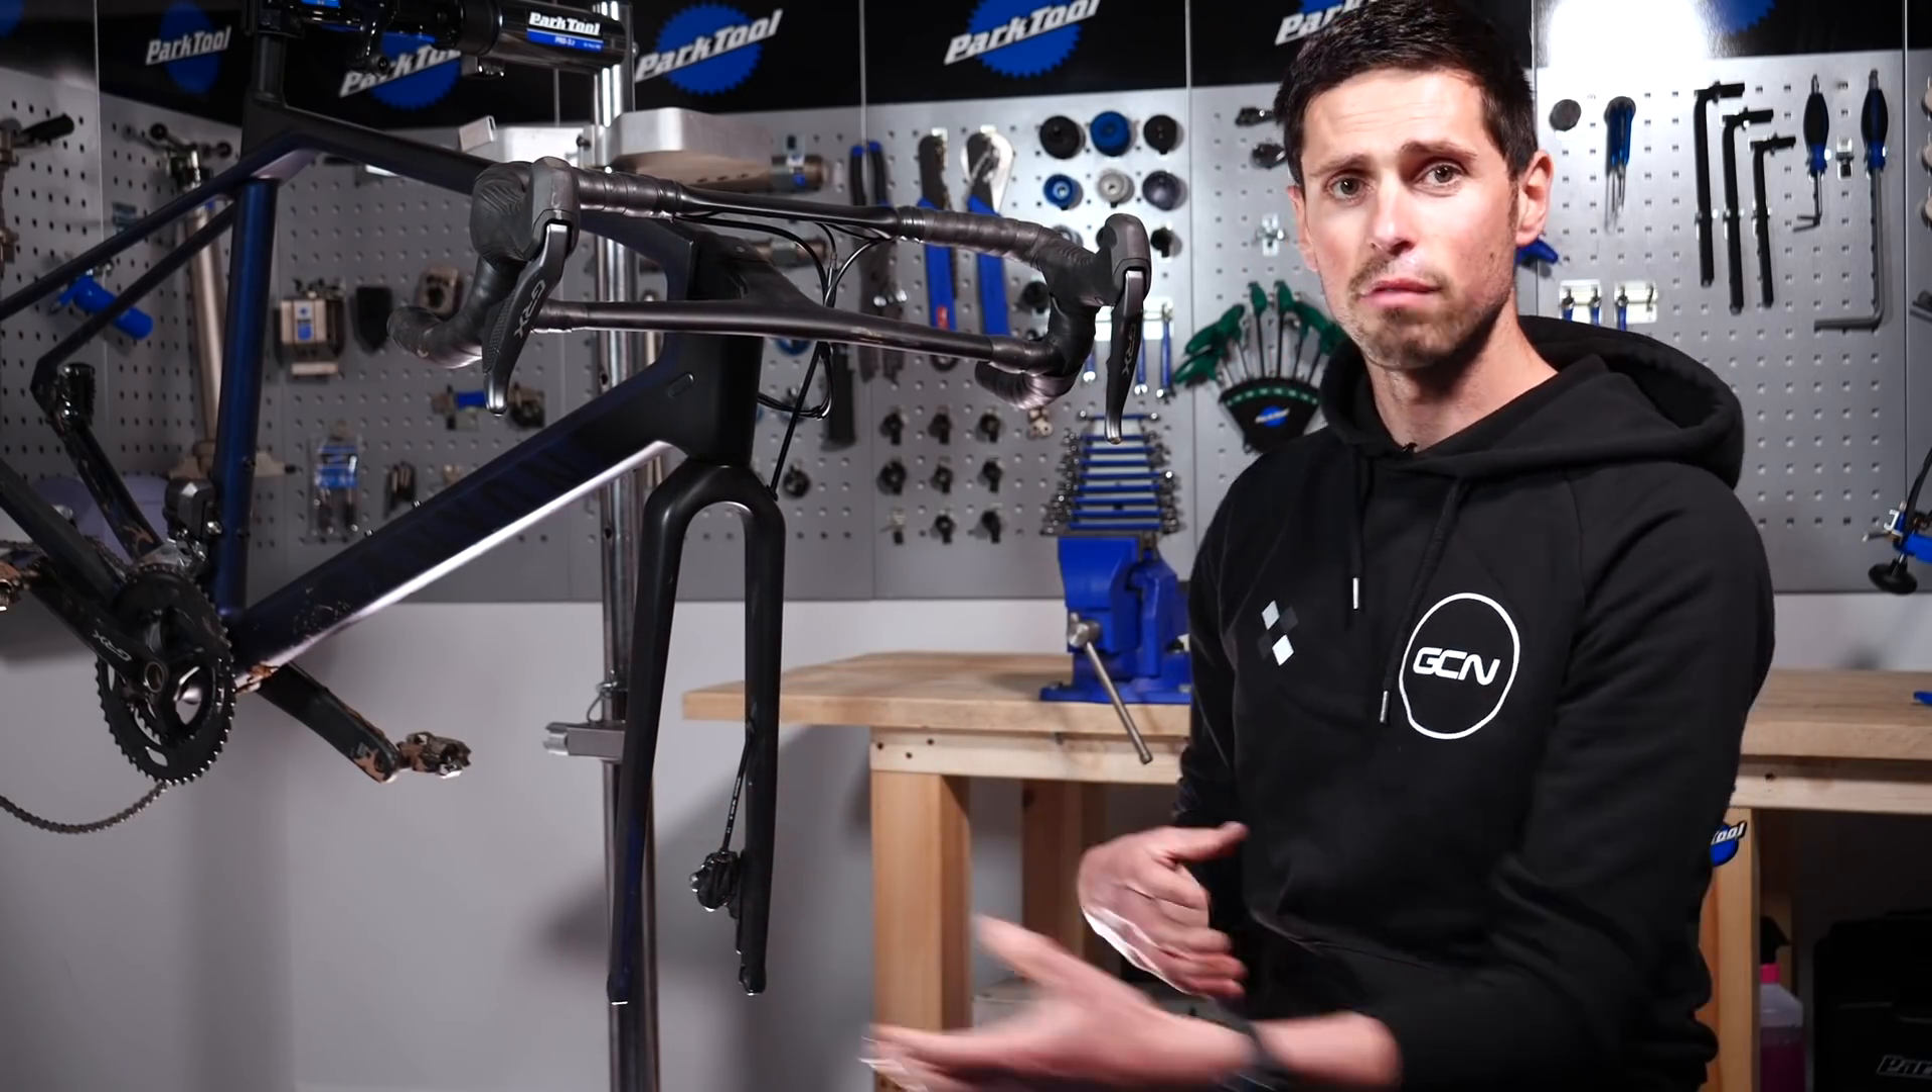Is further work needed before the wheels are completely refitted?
Yes.